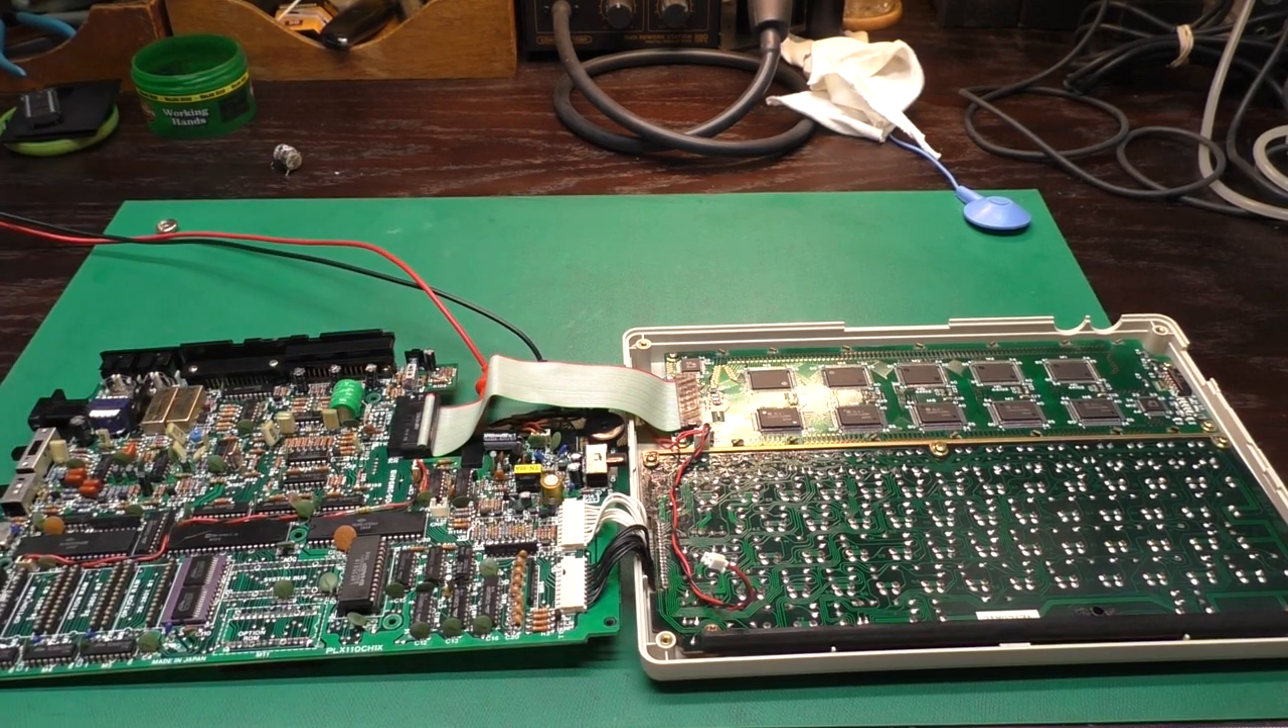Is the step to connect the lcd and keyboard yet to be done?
No.